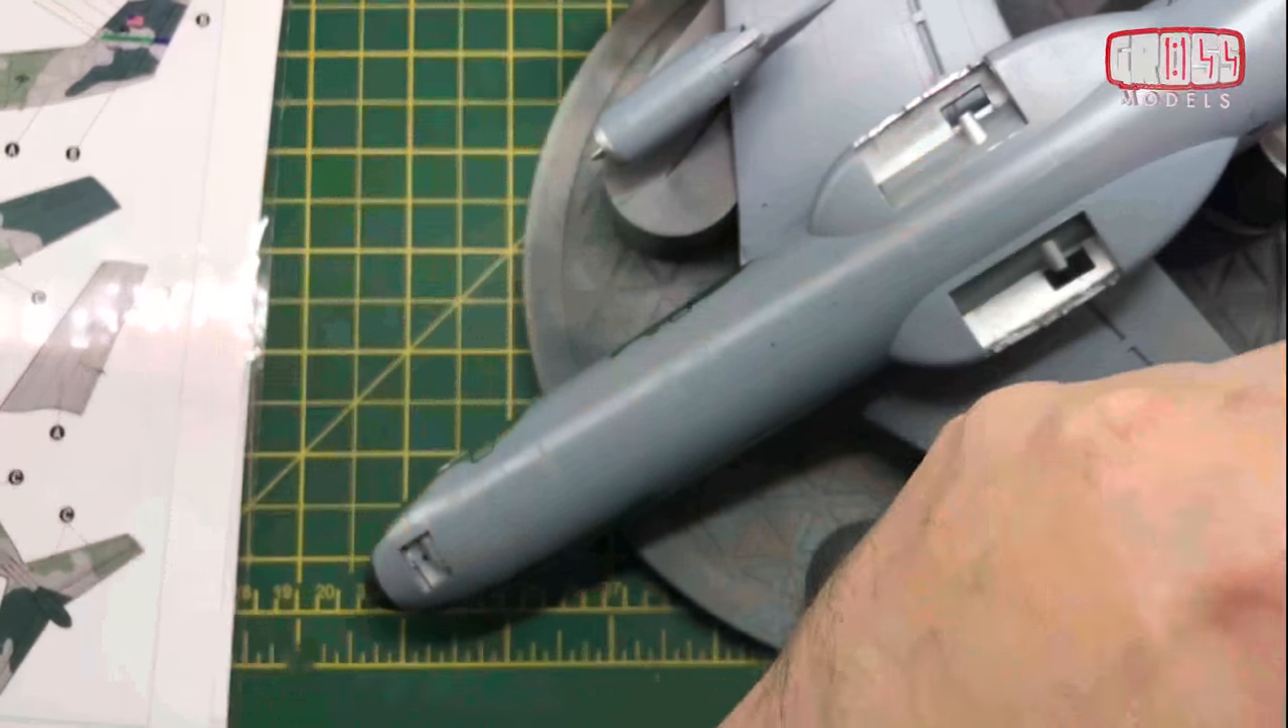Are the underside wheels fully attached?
No.